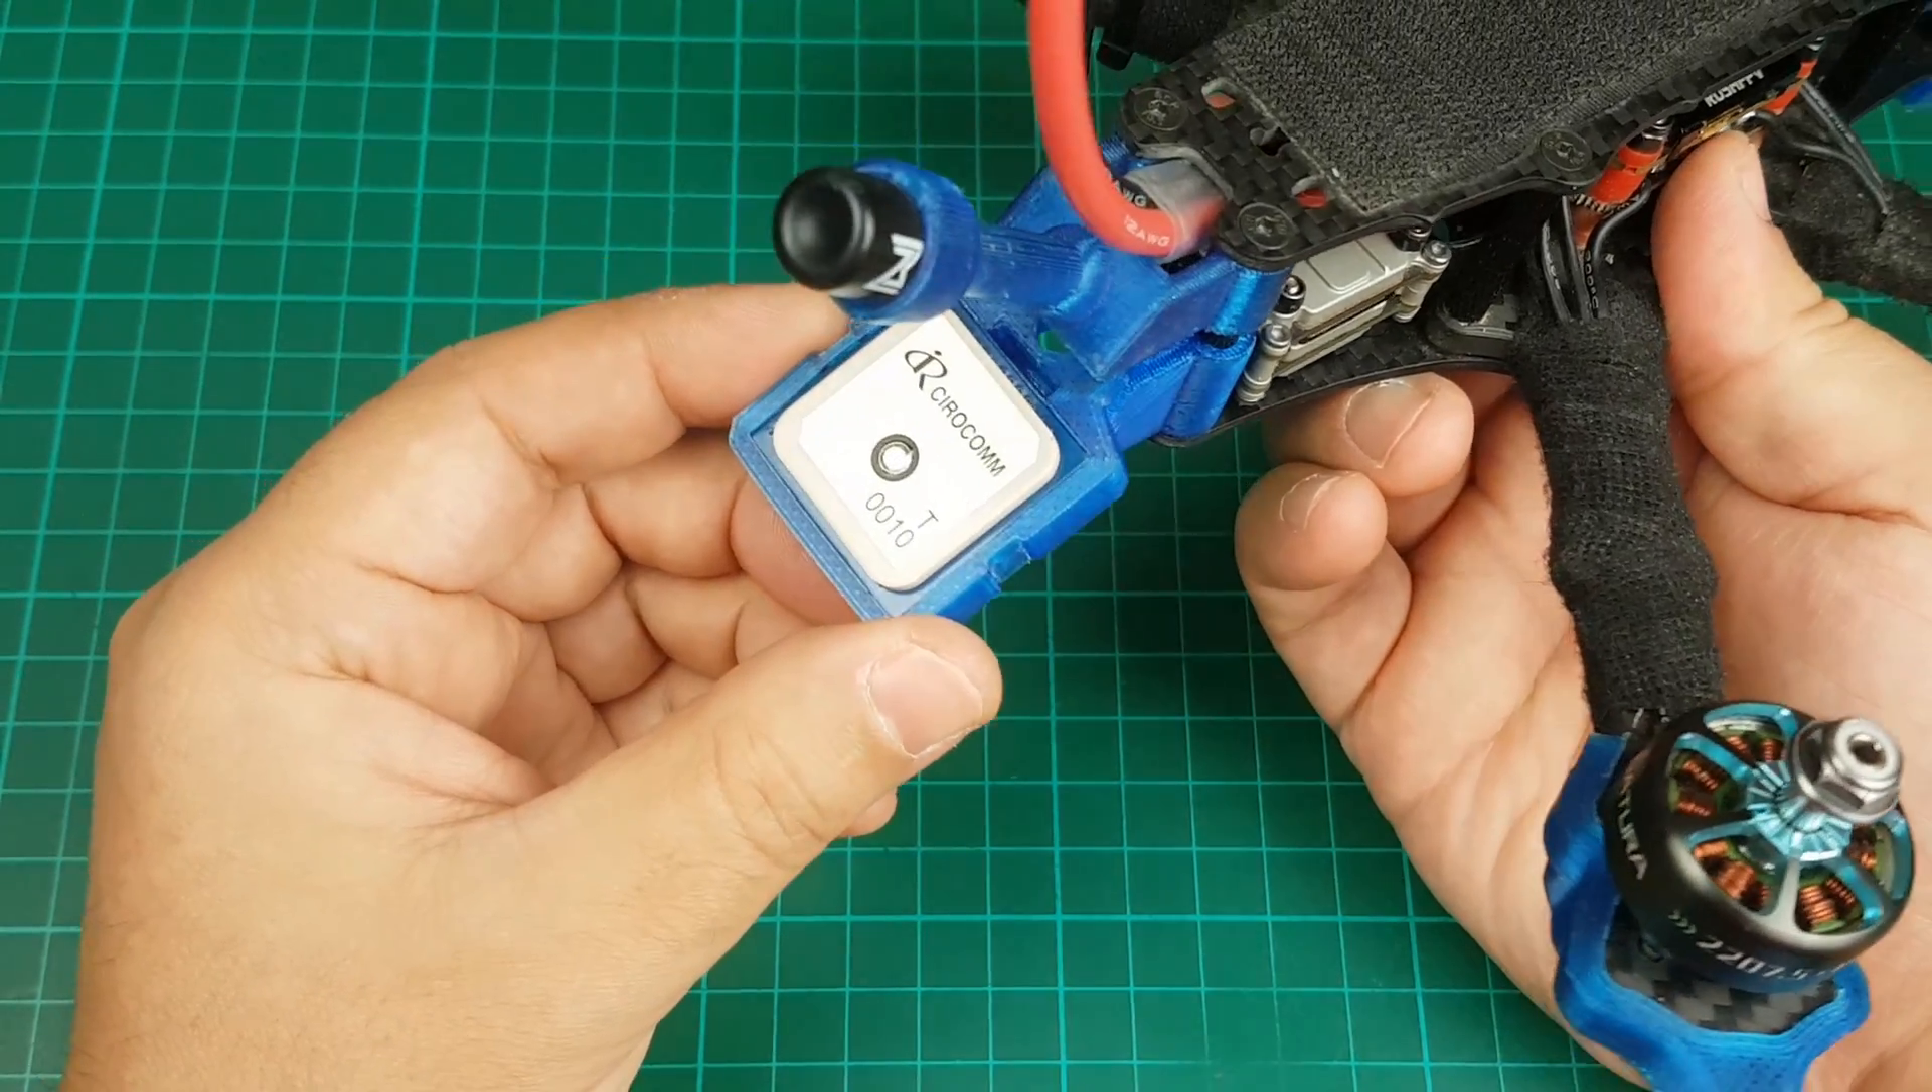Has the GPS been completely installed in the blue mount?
Yes.